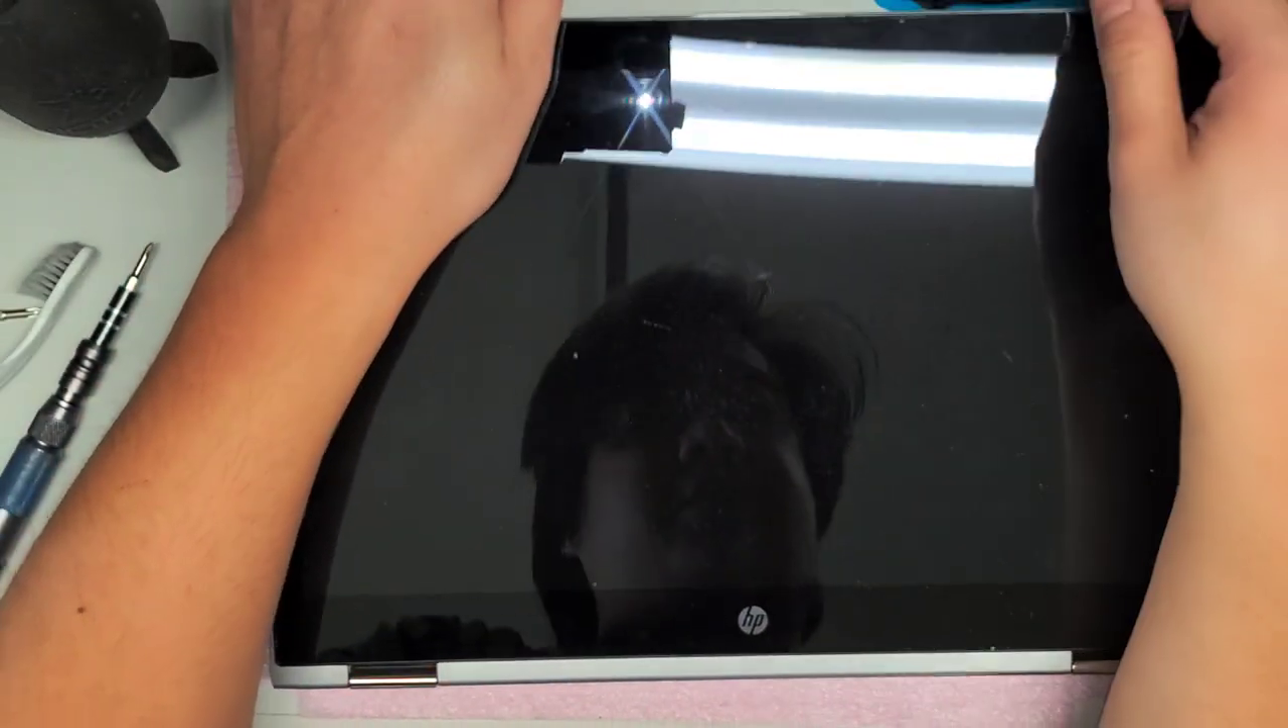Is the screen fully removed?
No.